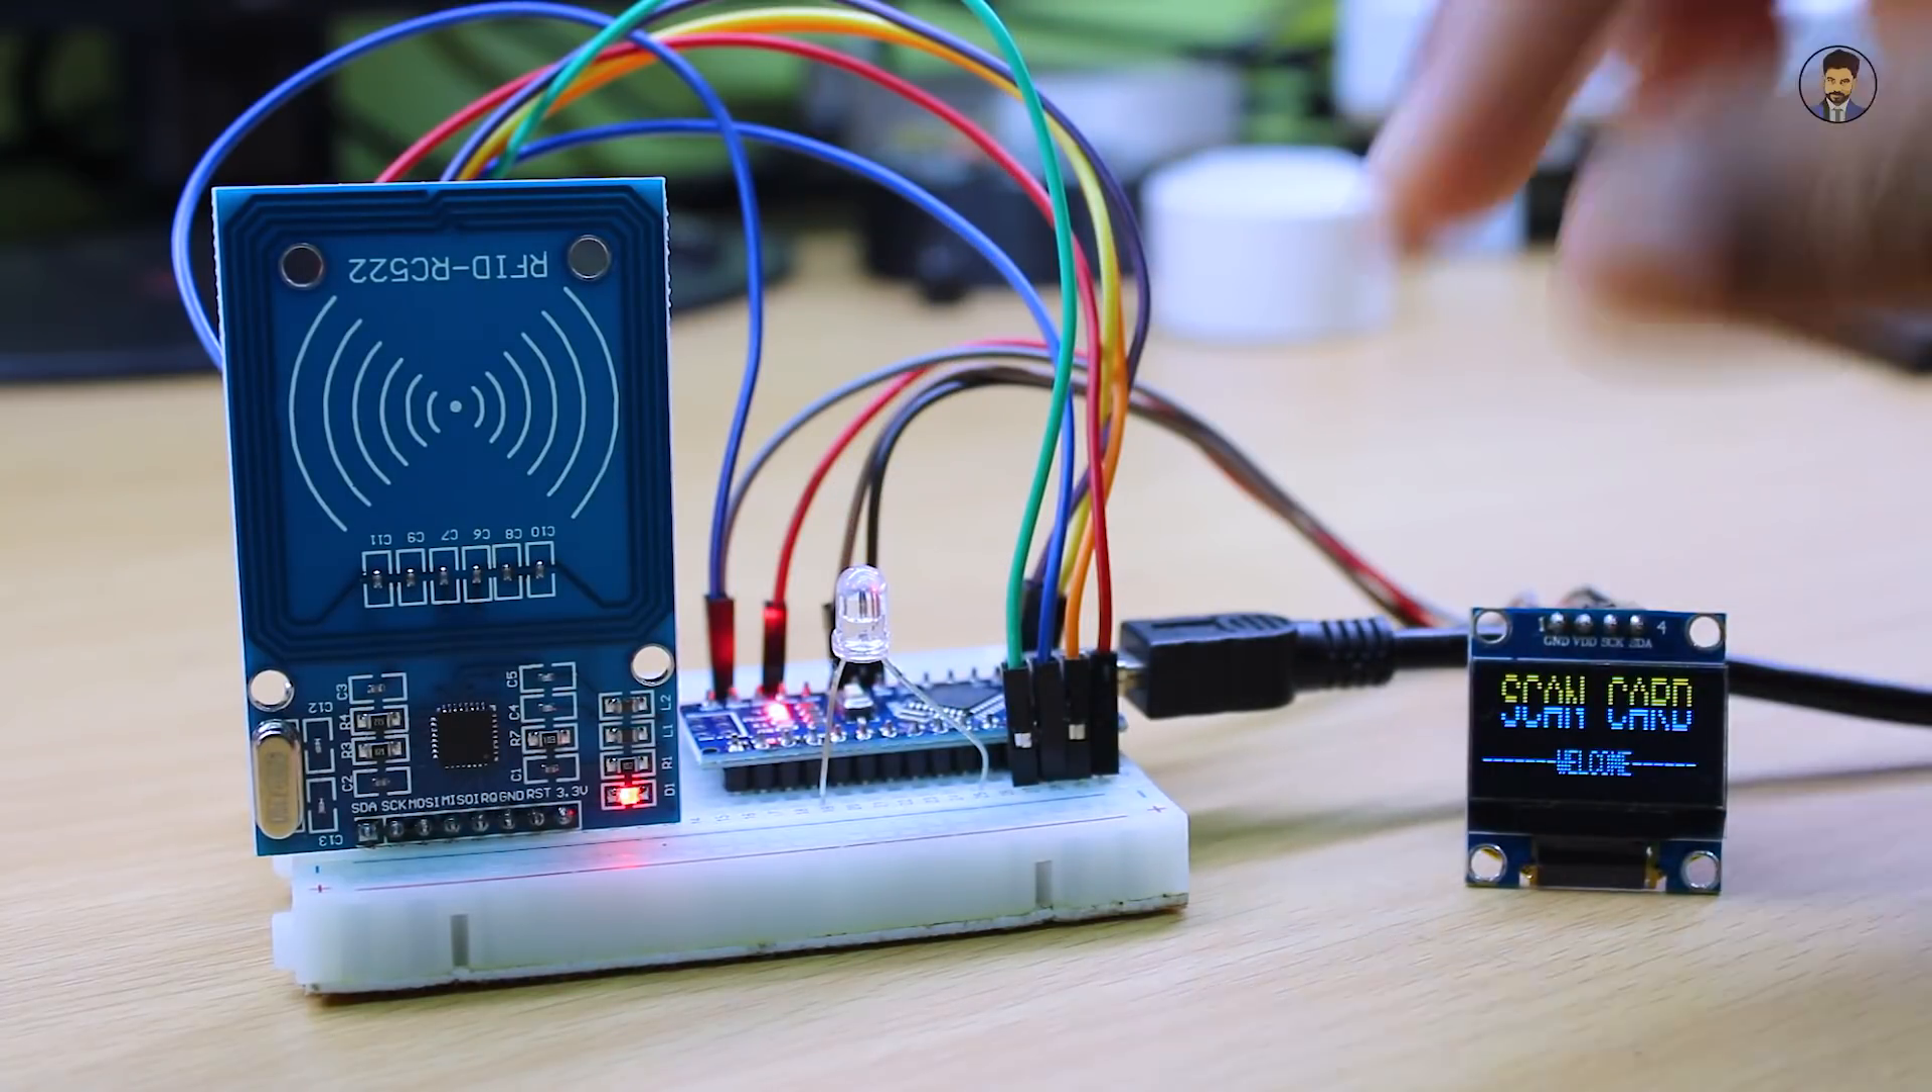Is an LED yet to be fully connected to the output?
No.